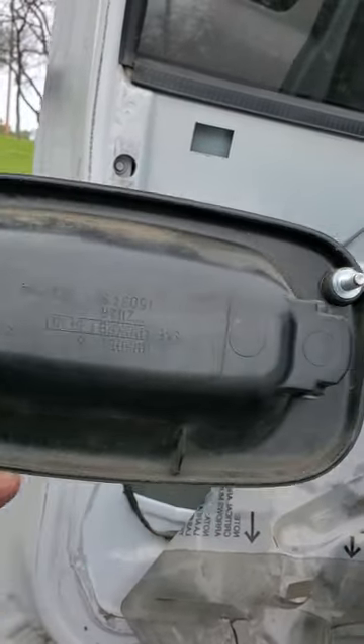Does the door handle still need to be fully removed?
No.